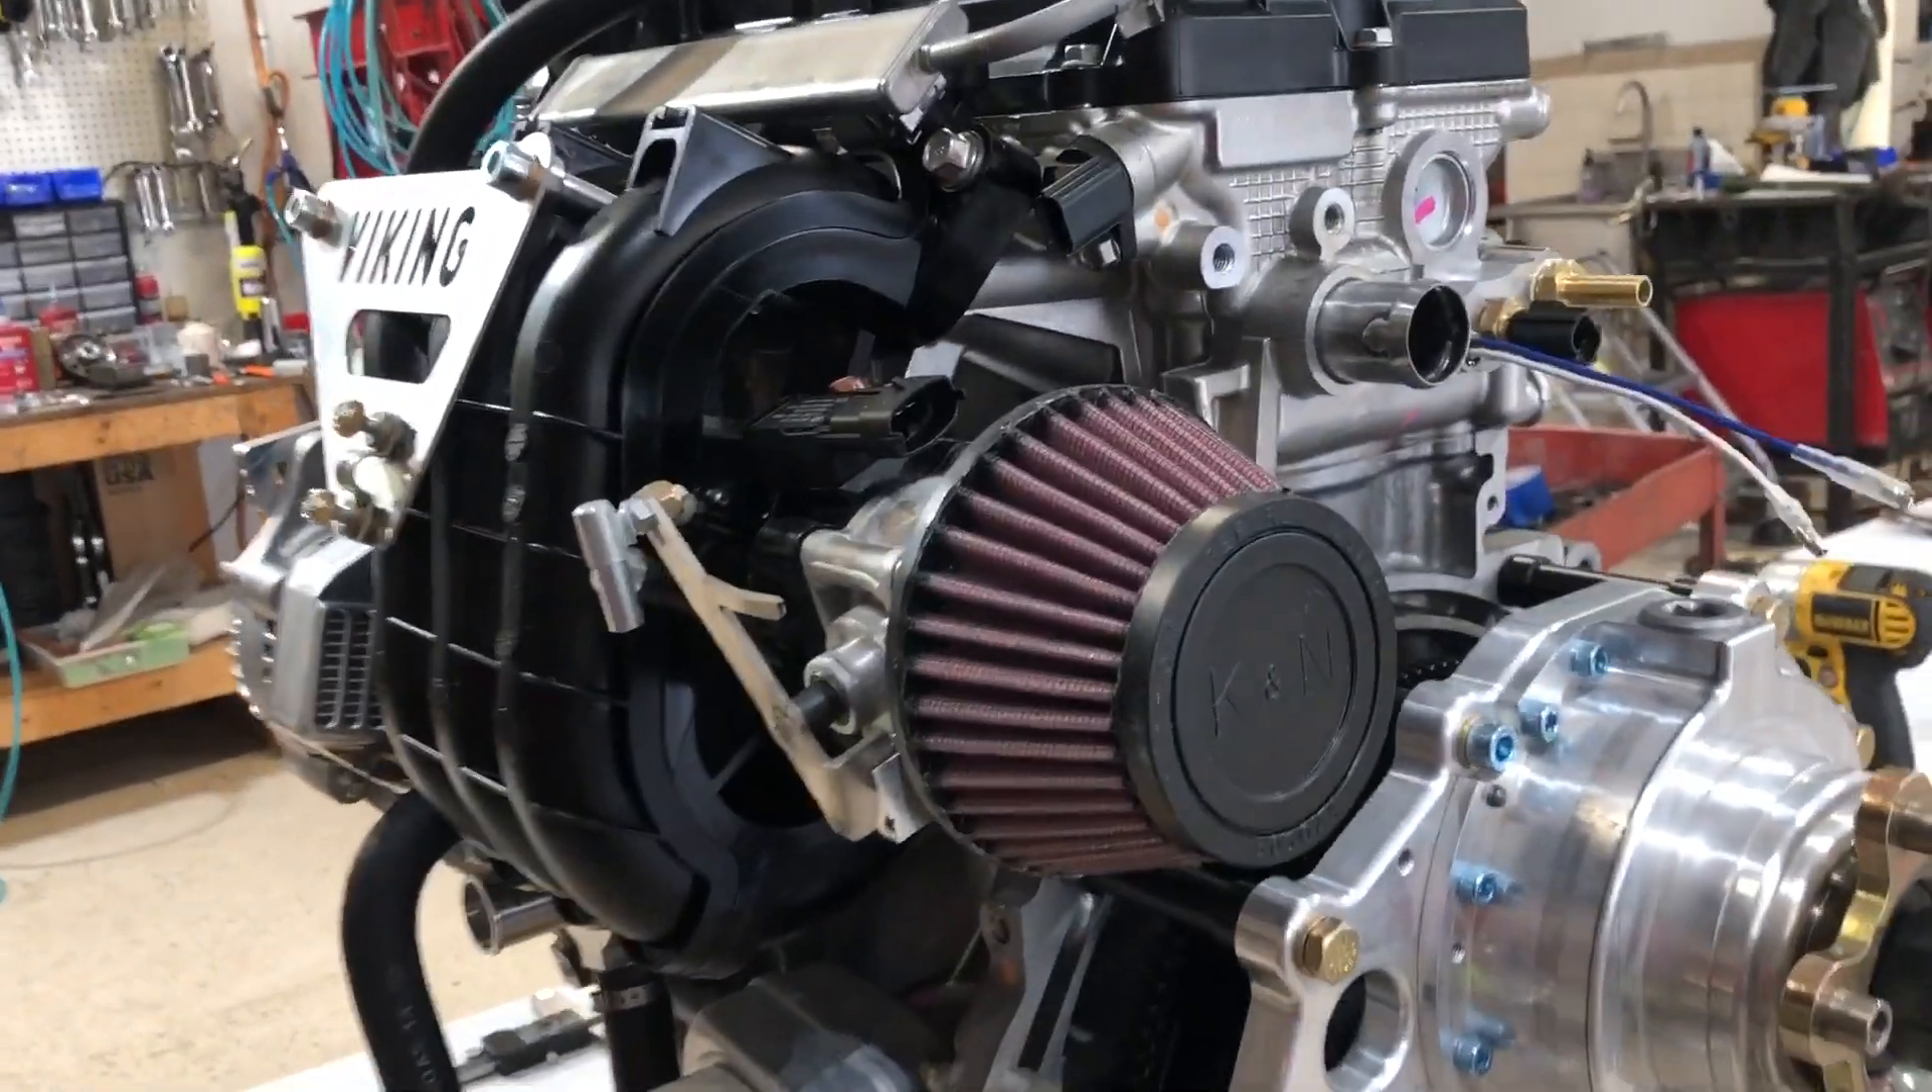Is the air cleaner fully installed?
Yes.